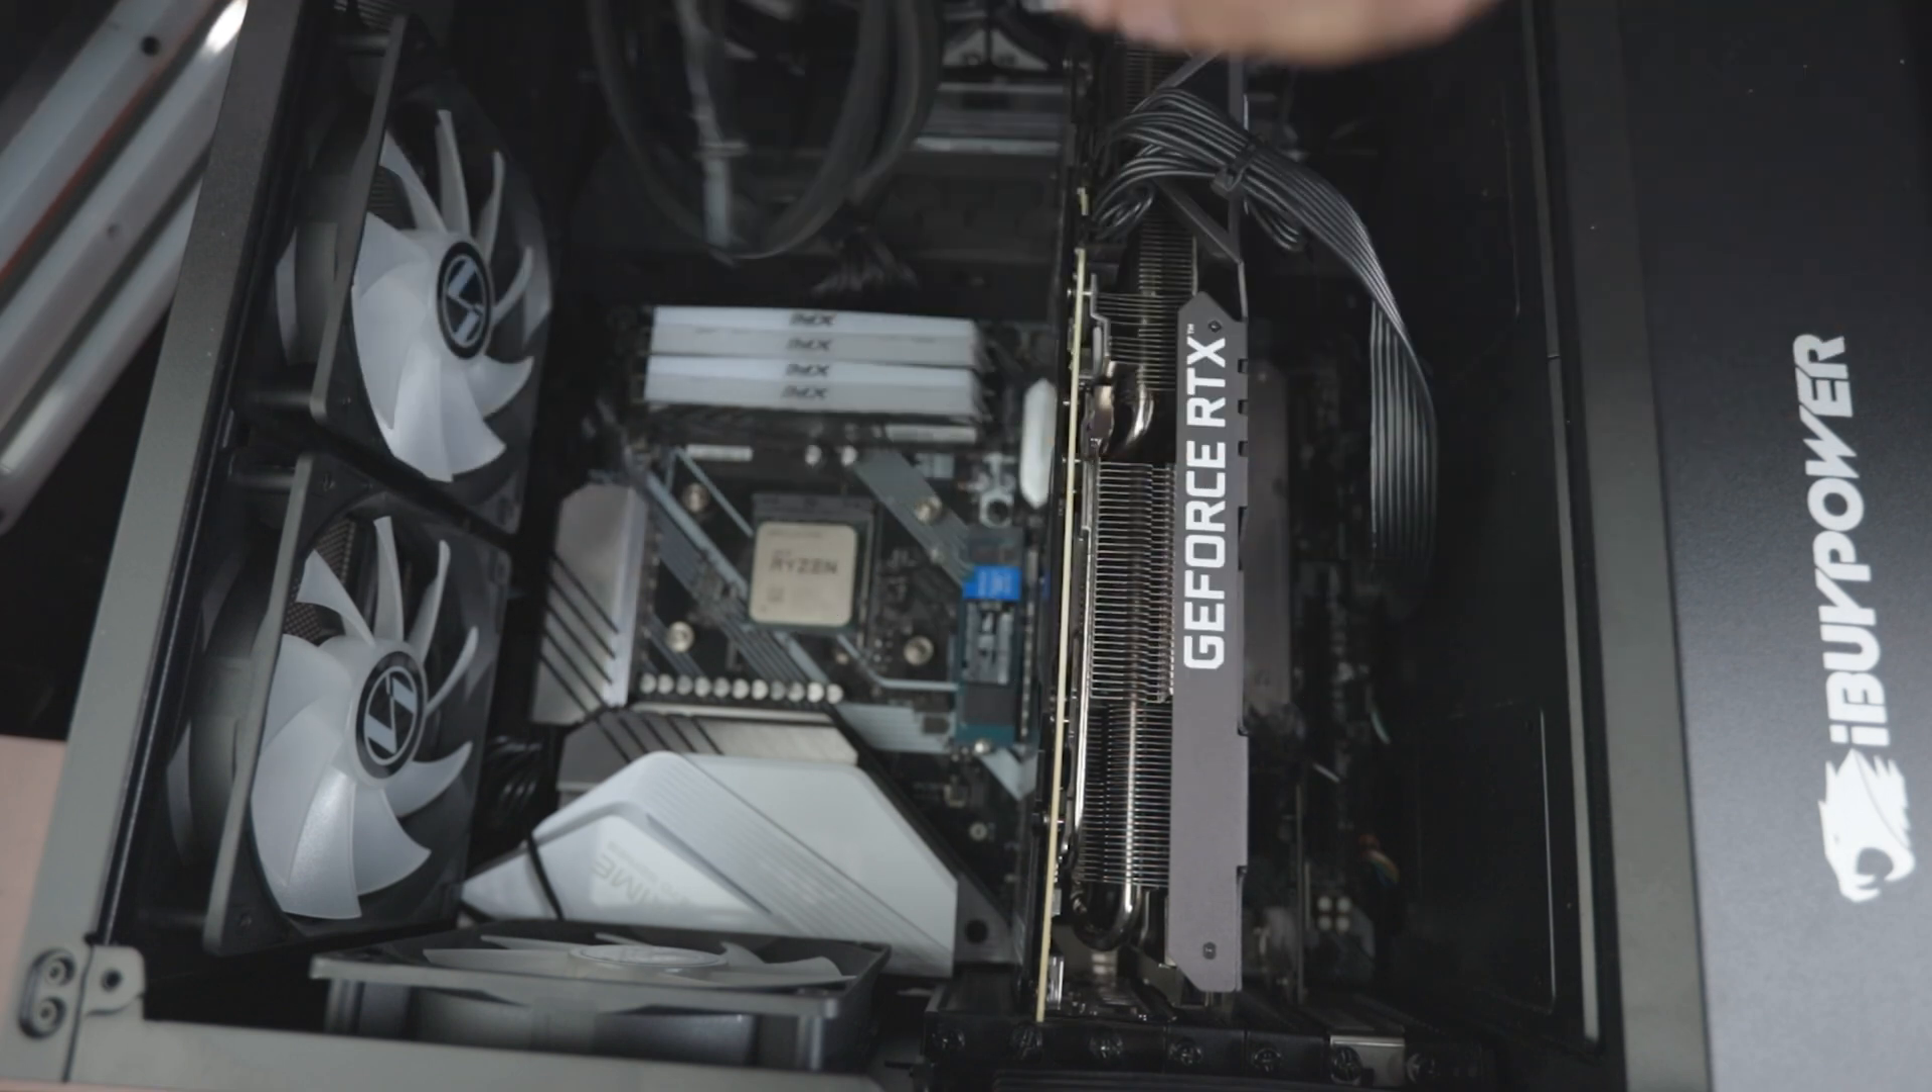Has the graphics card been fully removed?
No.